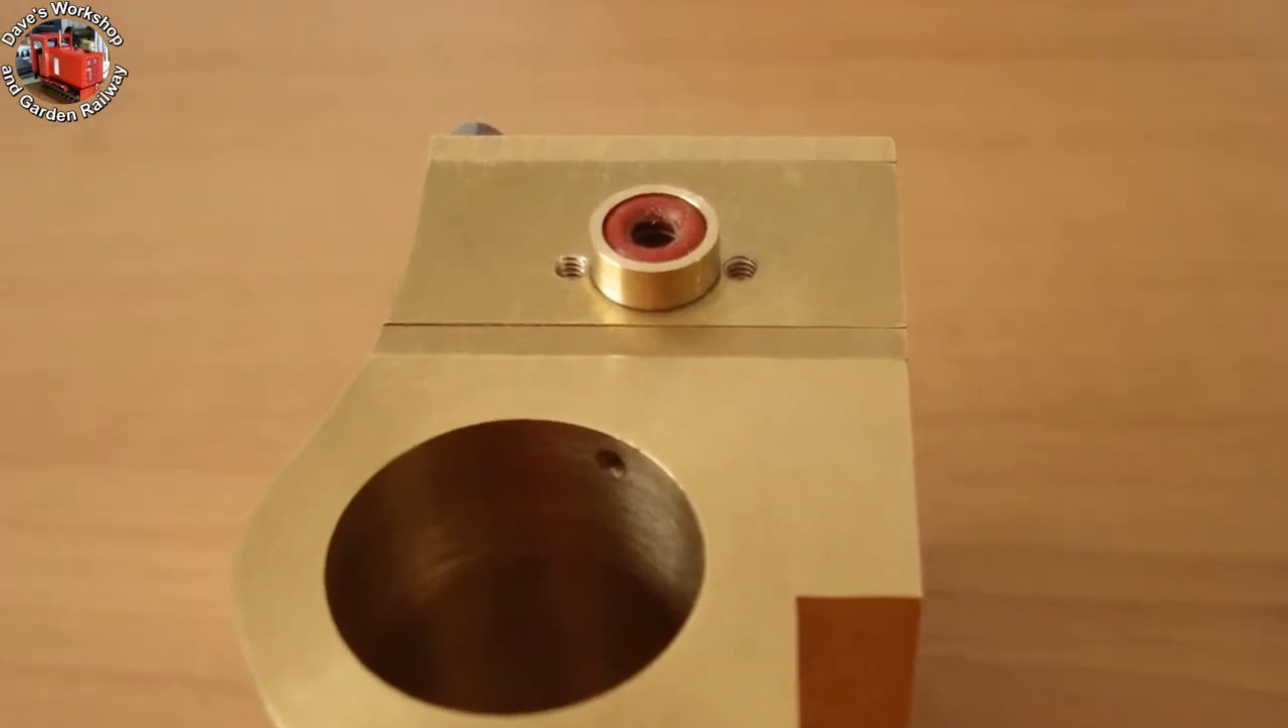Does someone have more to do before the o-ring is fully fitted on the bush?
No.